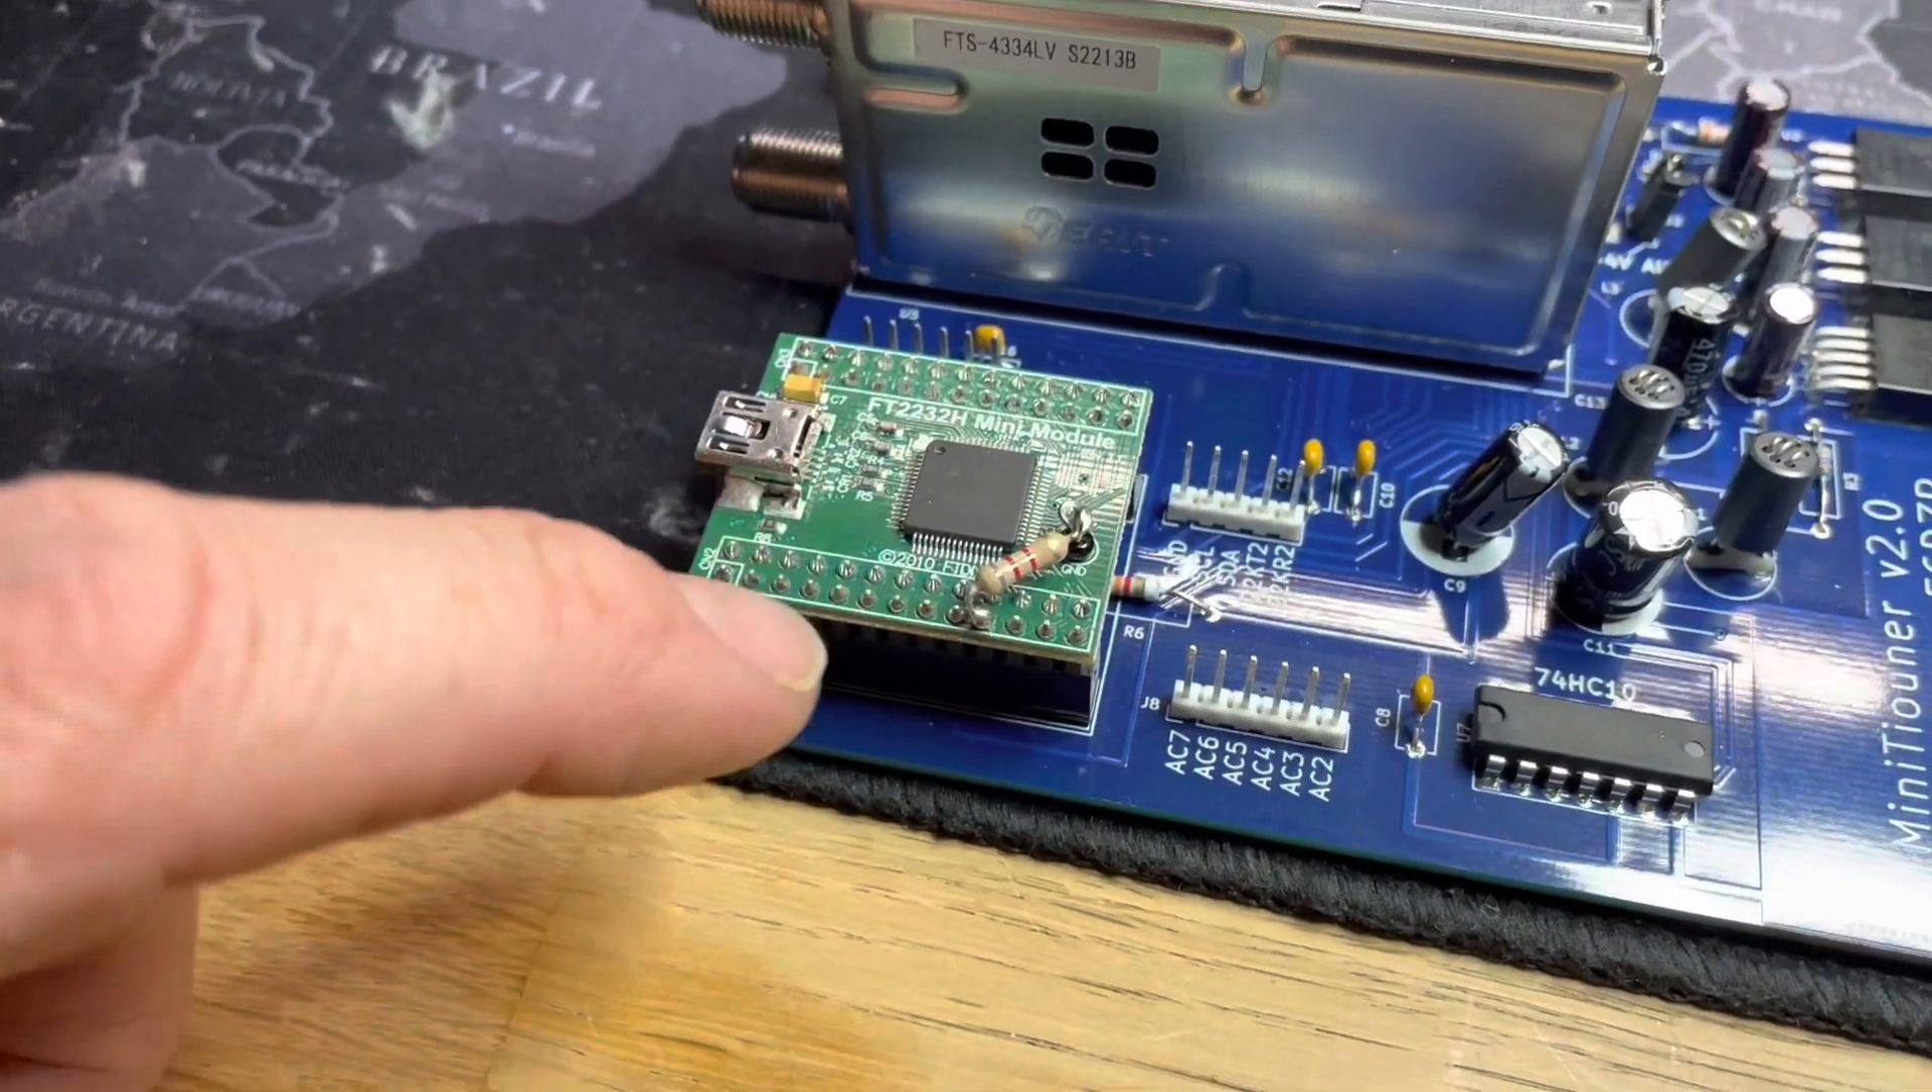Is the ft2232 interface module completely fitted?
Yes.